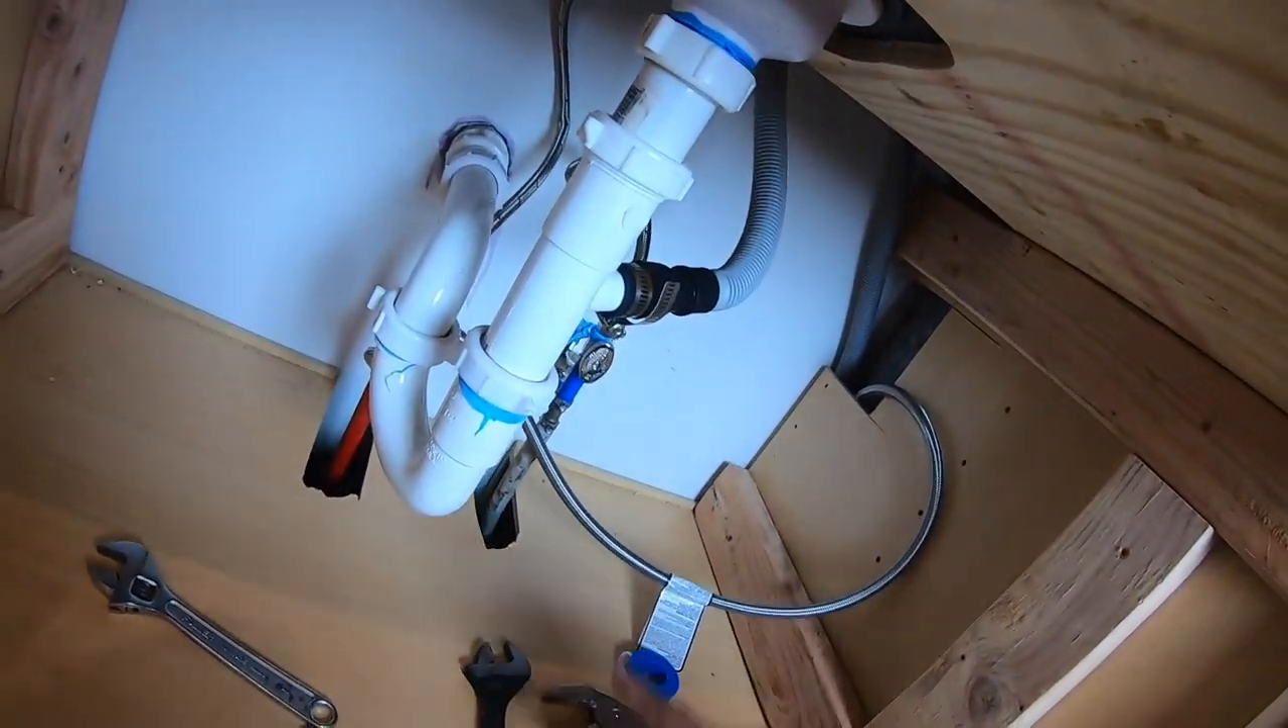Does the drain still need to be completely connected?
No.